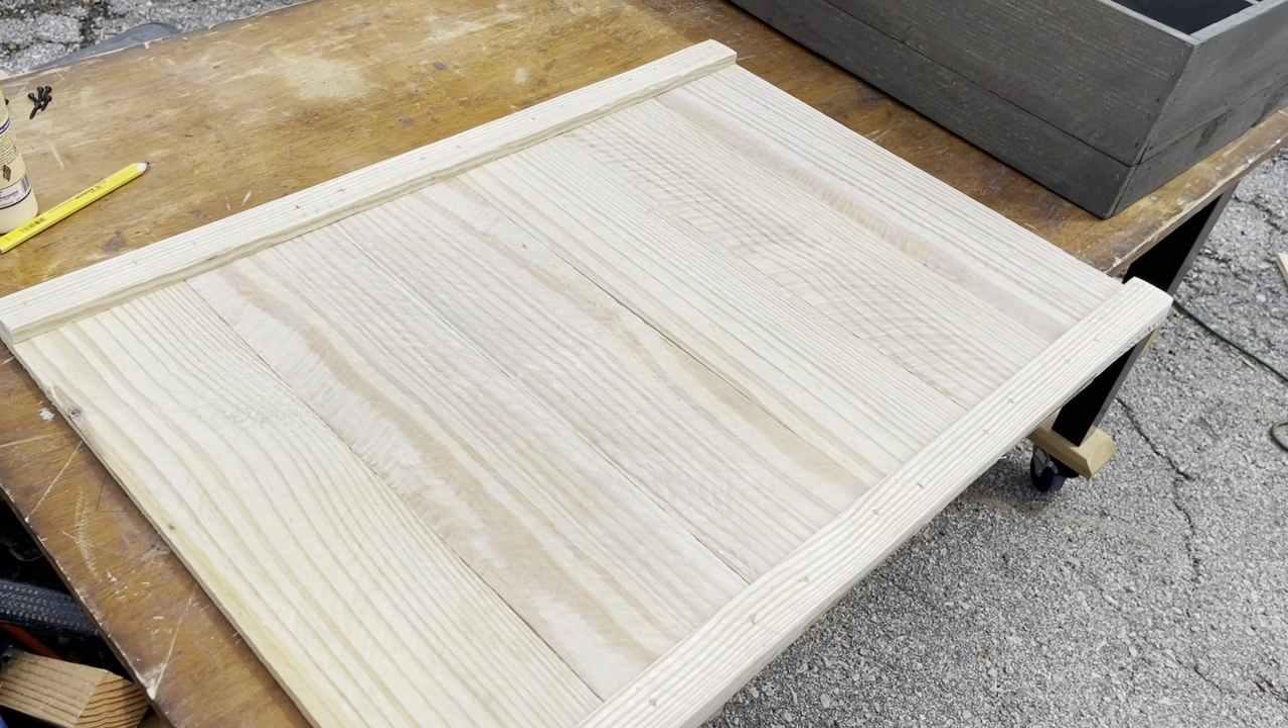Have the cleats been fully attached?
Yes.